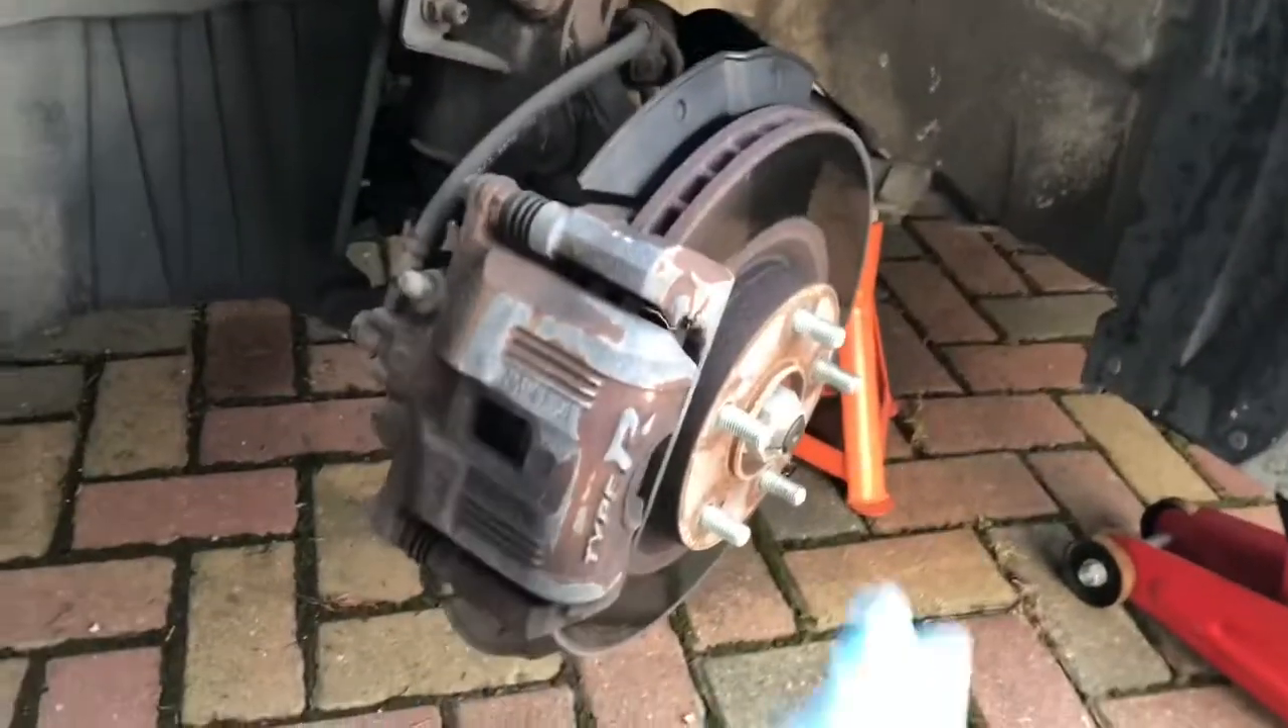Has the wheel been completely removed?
Yes.